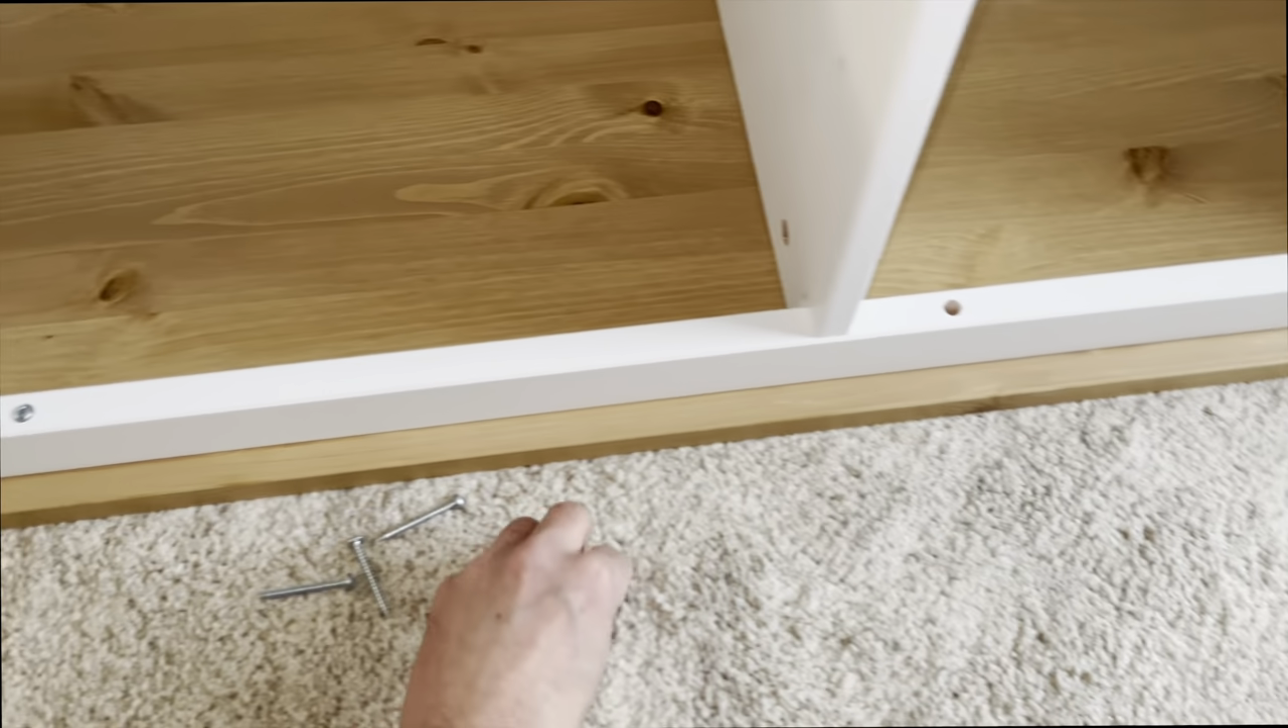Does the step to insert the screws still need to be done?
Yes.